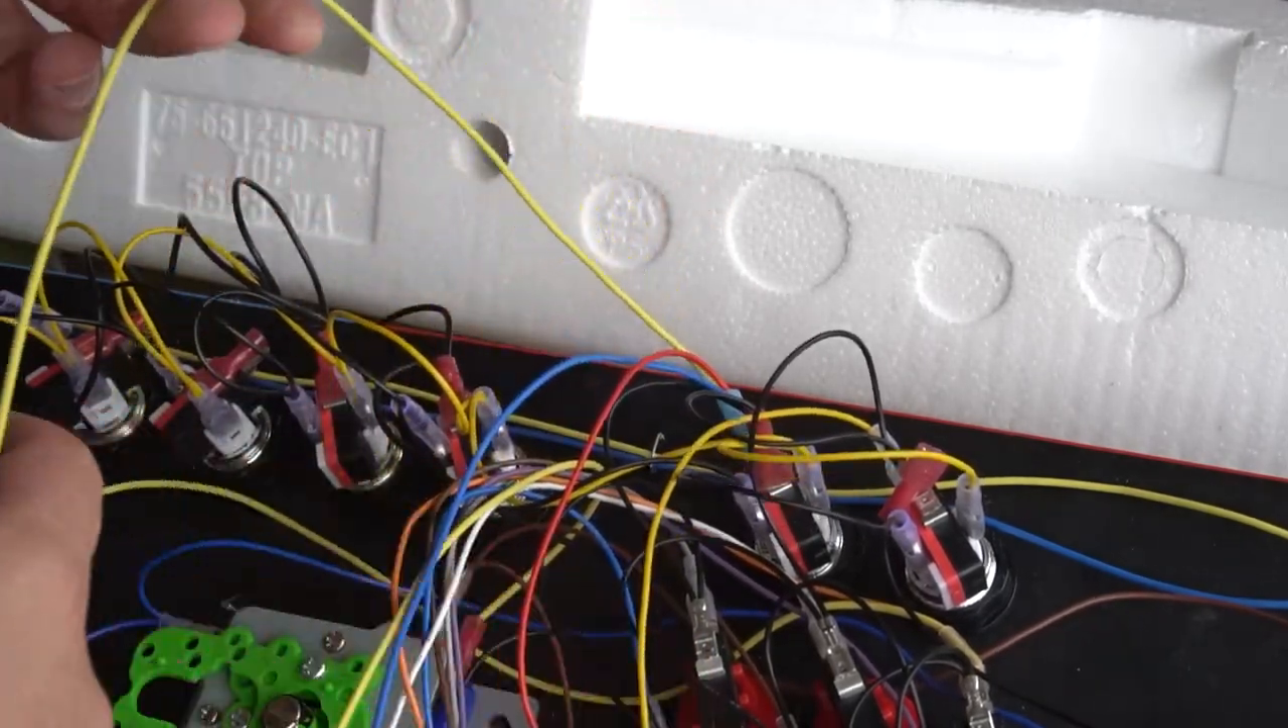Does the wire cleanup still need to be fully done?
Yes.